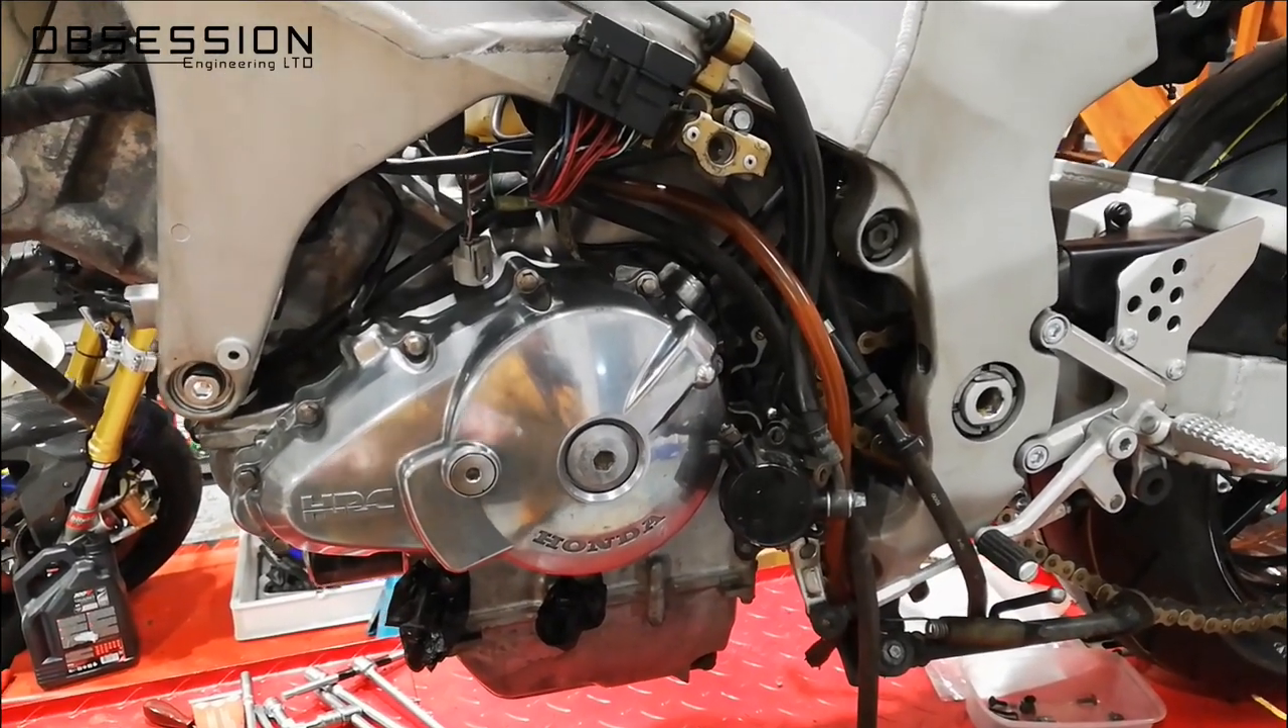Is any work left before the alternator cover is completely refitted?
No.